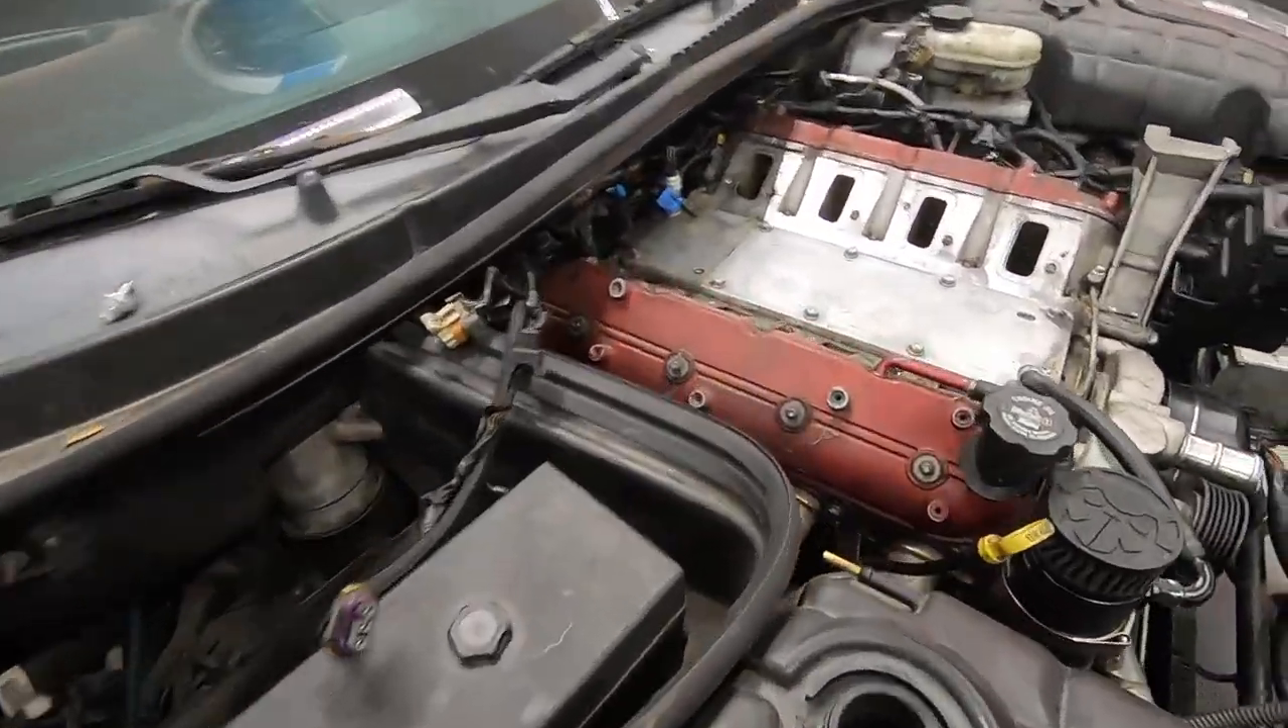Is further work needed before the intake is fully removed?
No.